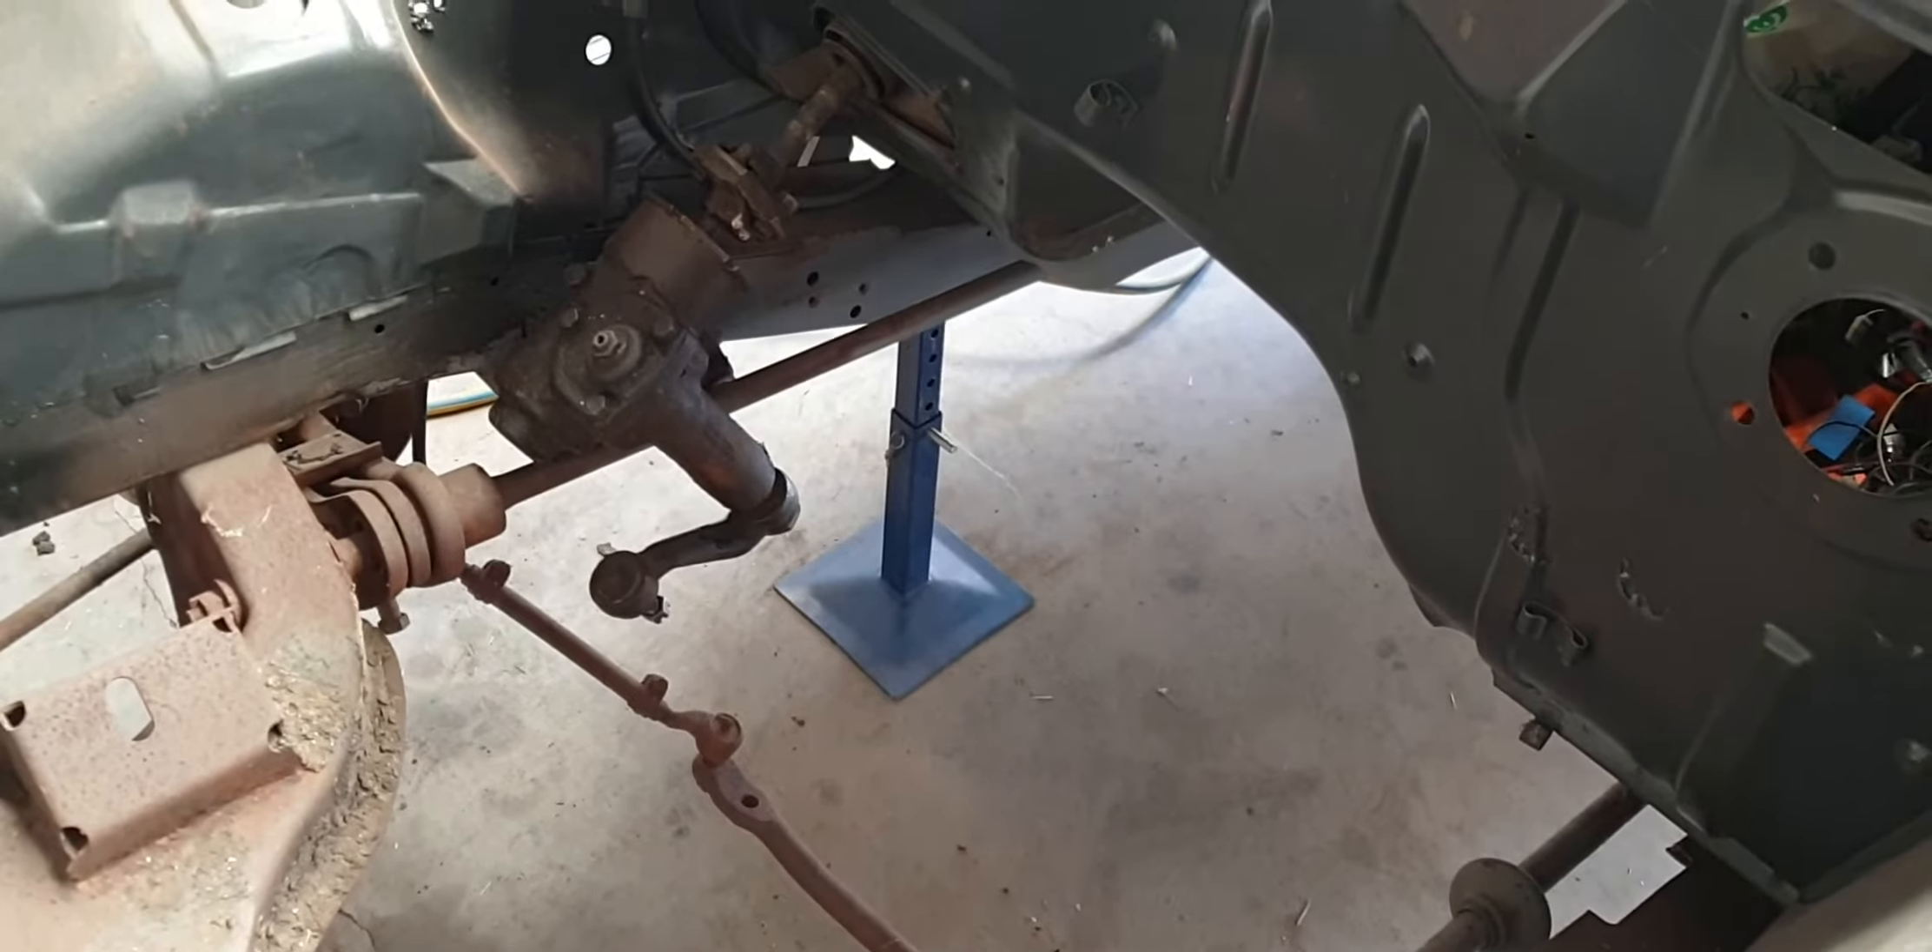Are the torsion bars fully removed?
No.